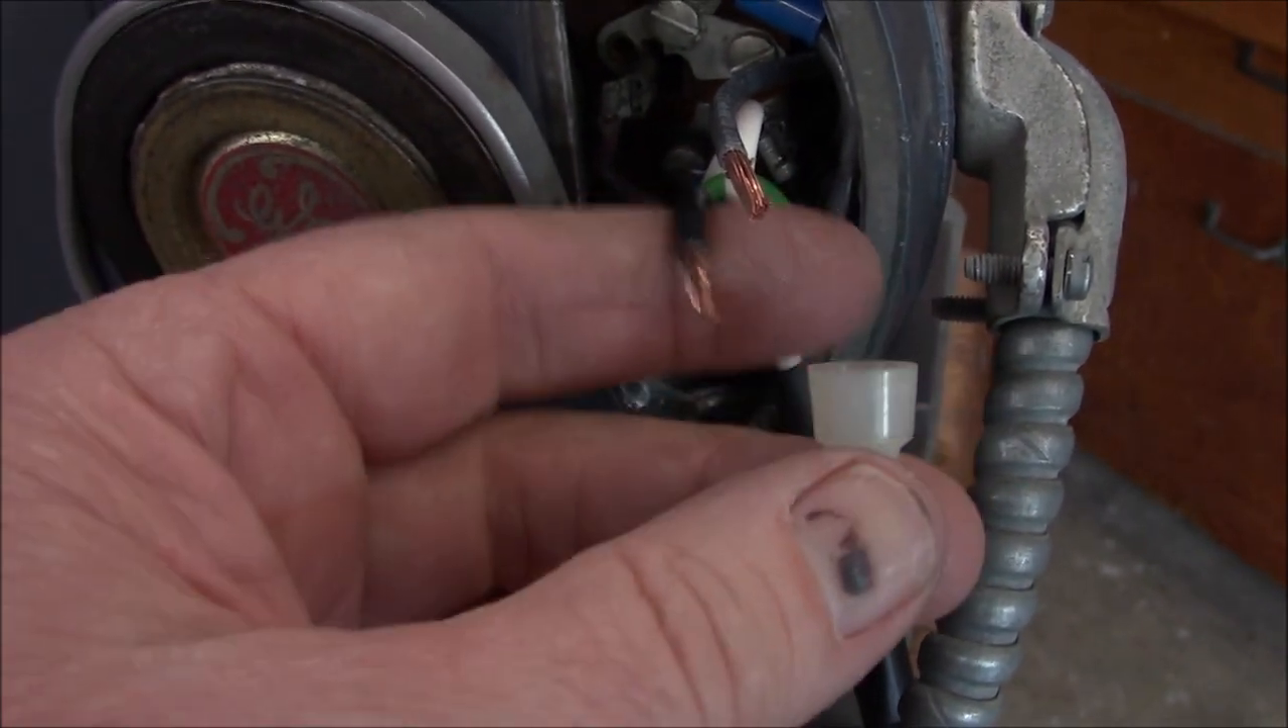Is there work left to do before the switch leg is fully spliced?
Yes.